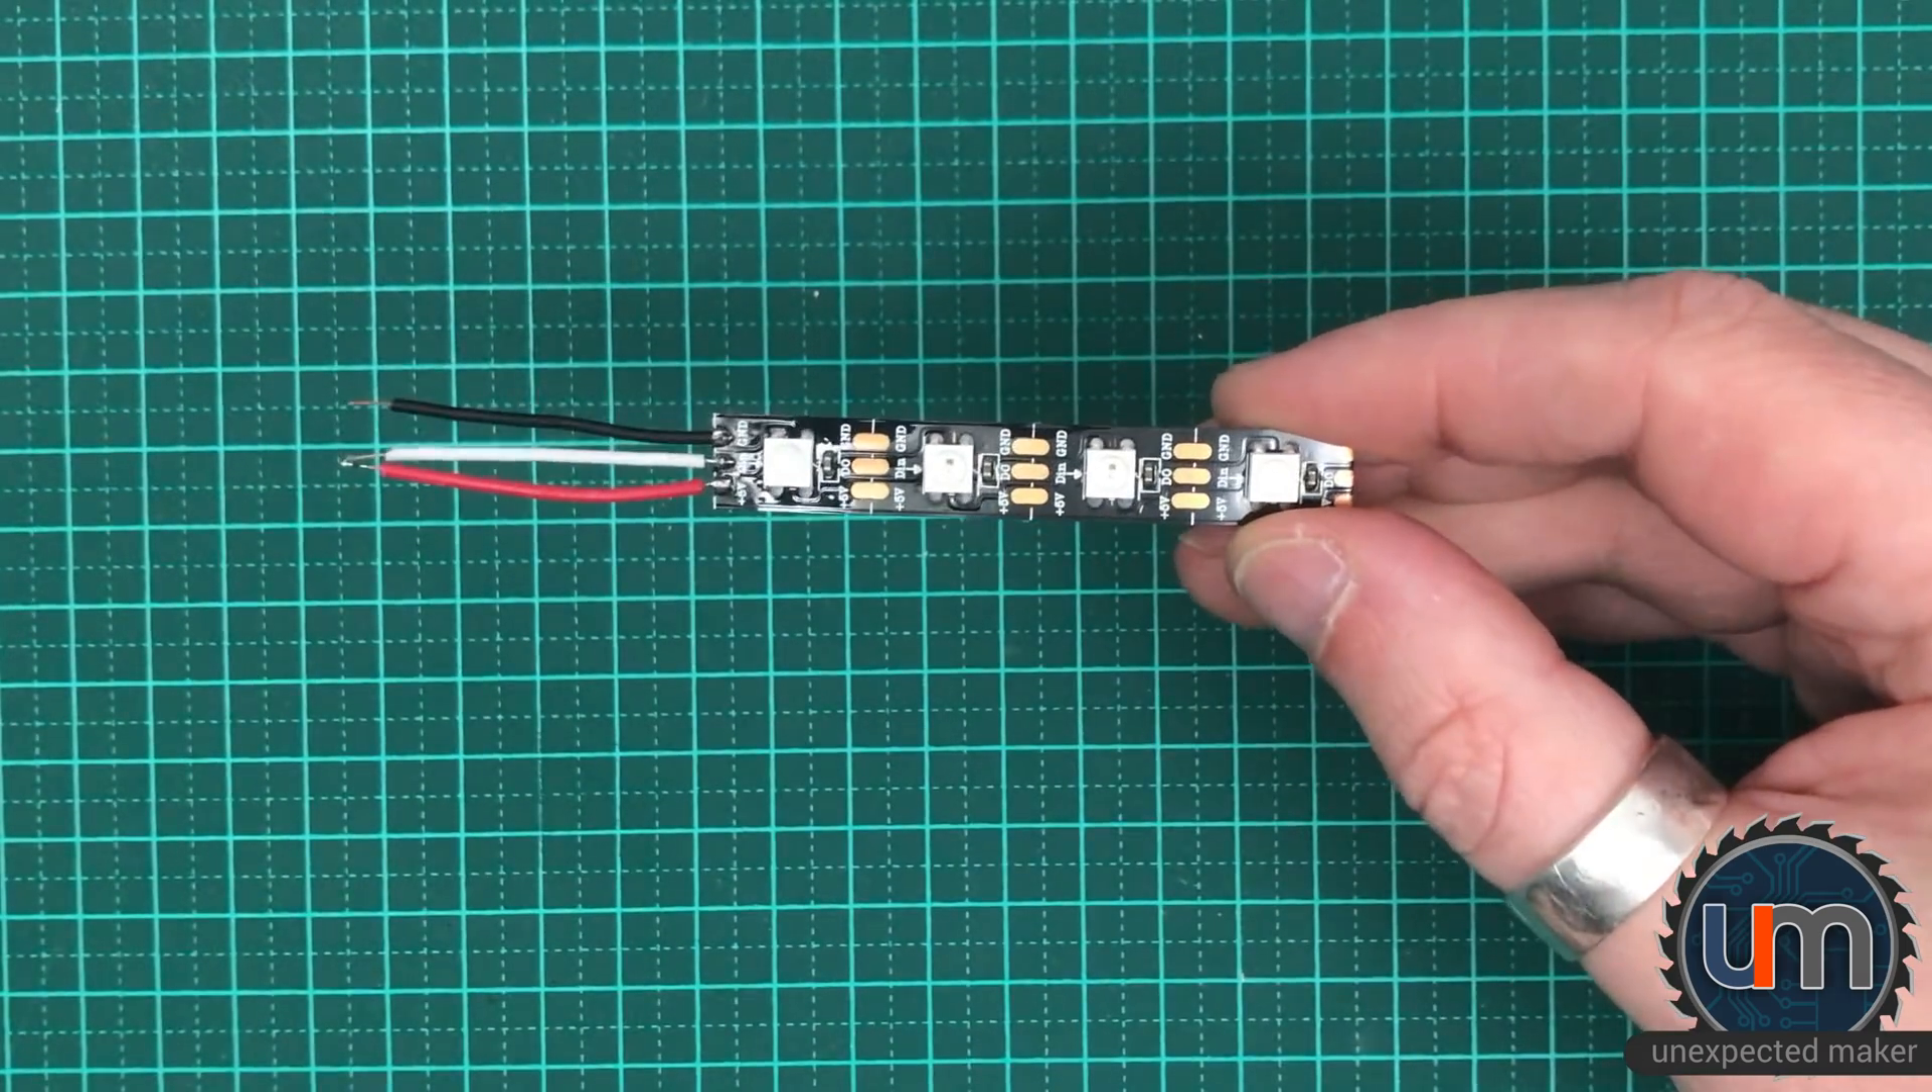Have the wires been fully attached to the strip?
Yes.